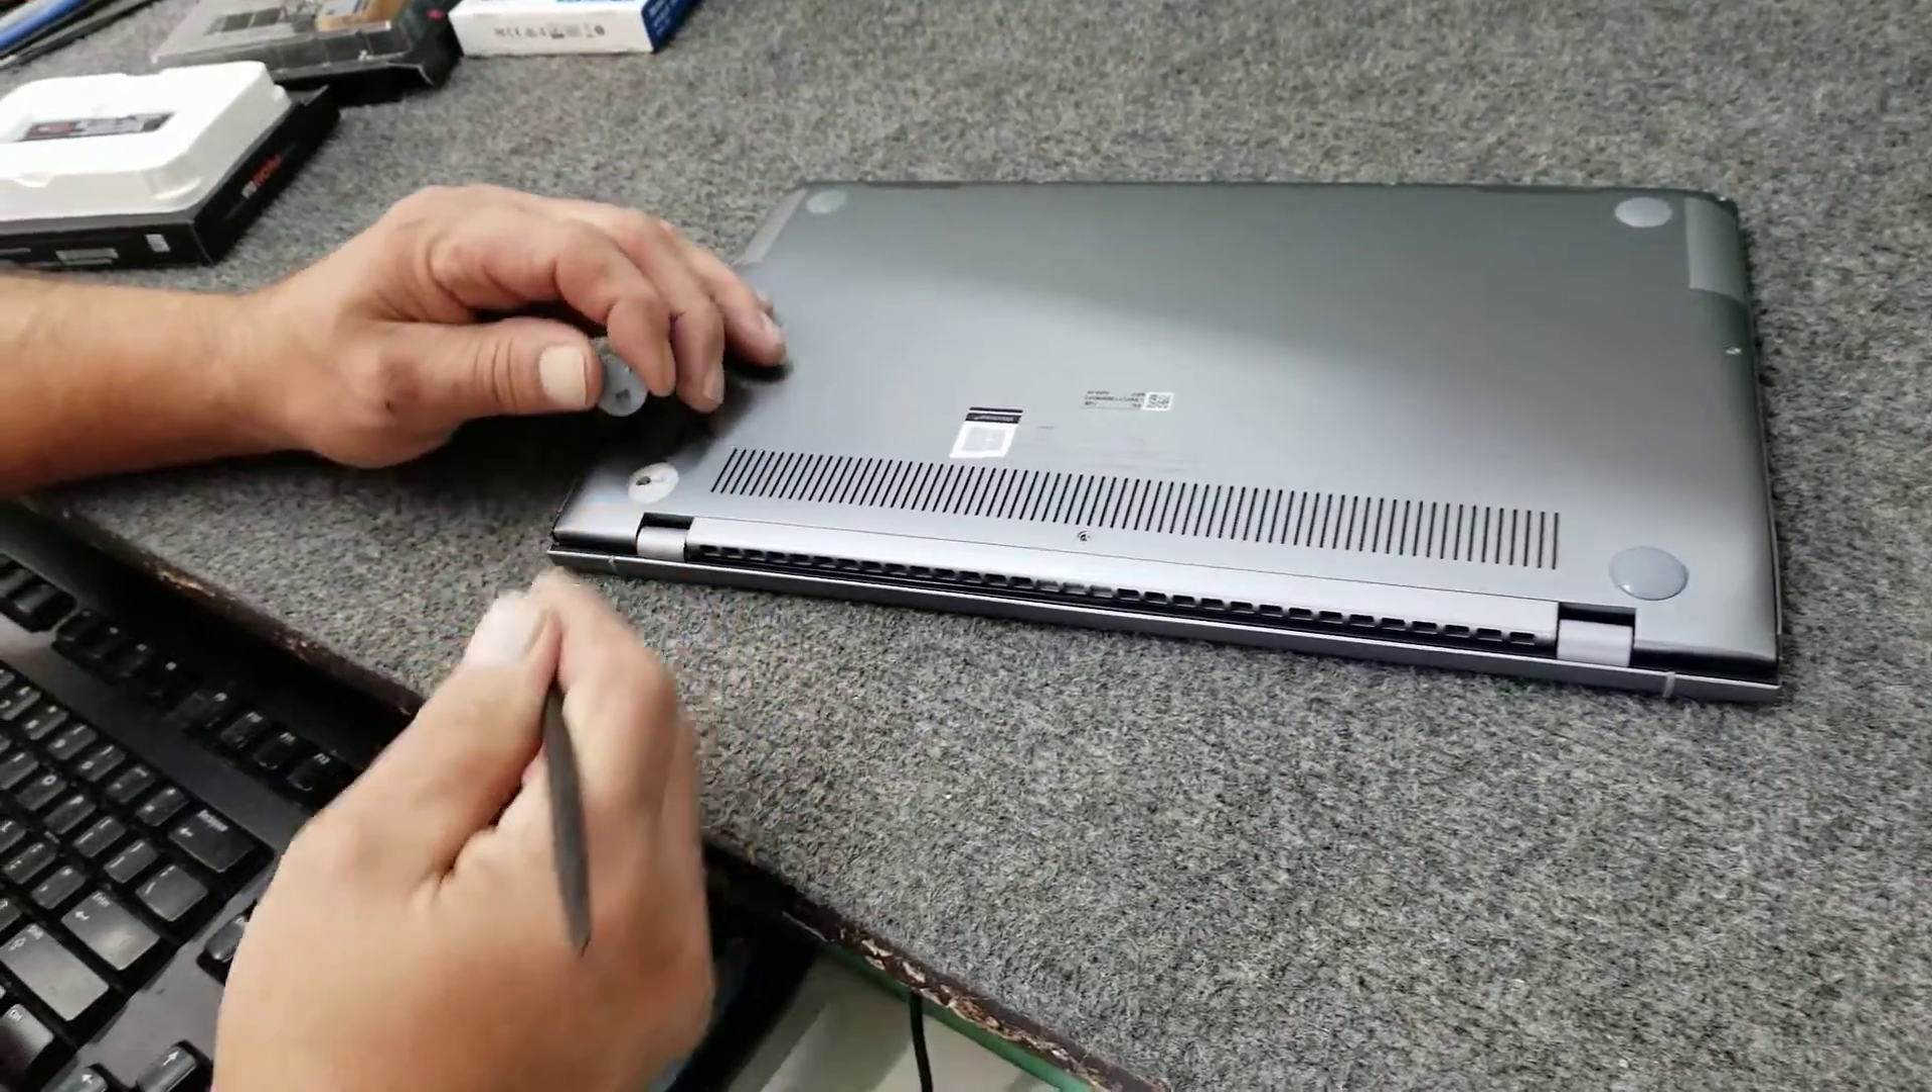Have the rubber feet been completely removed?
No.